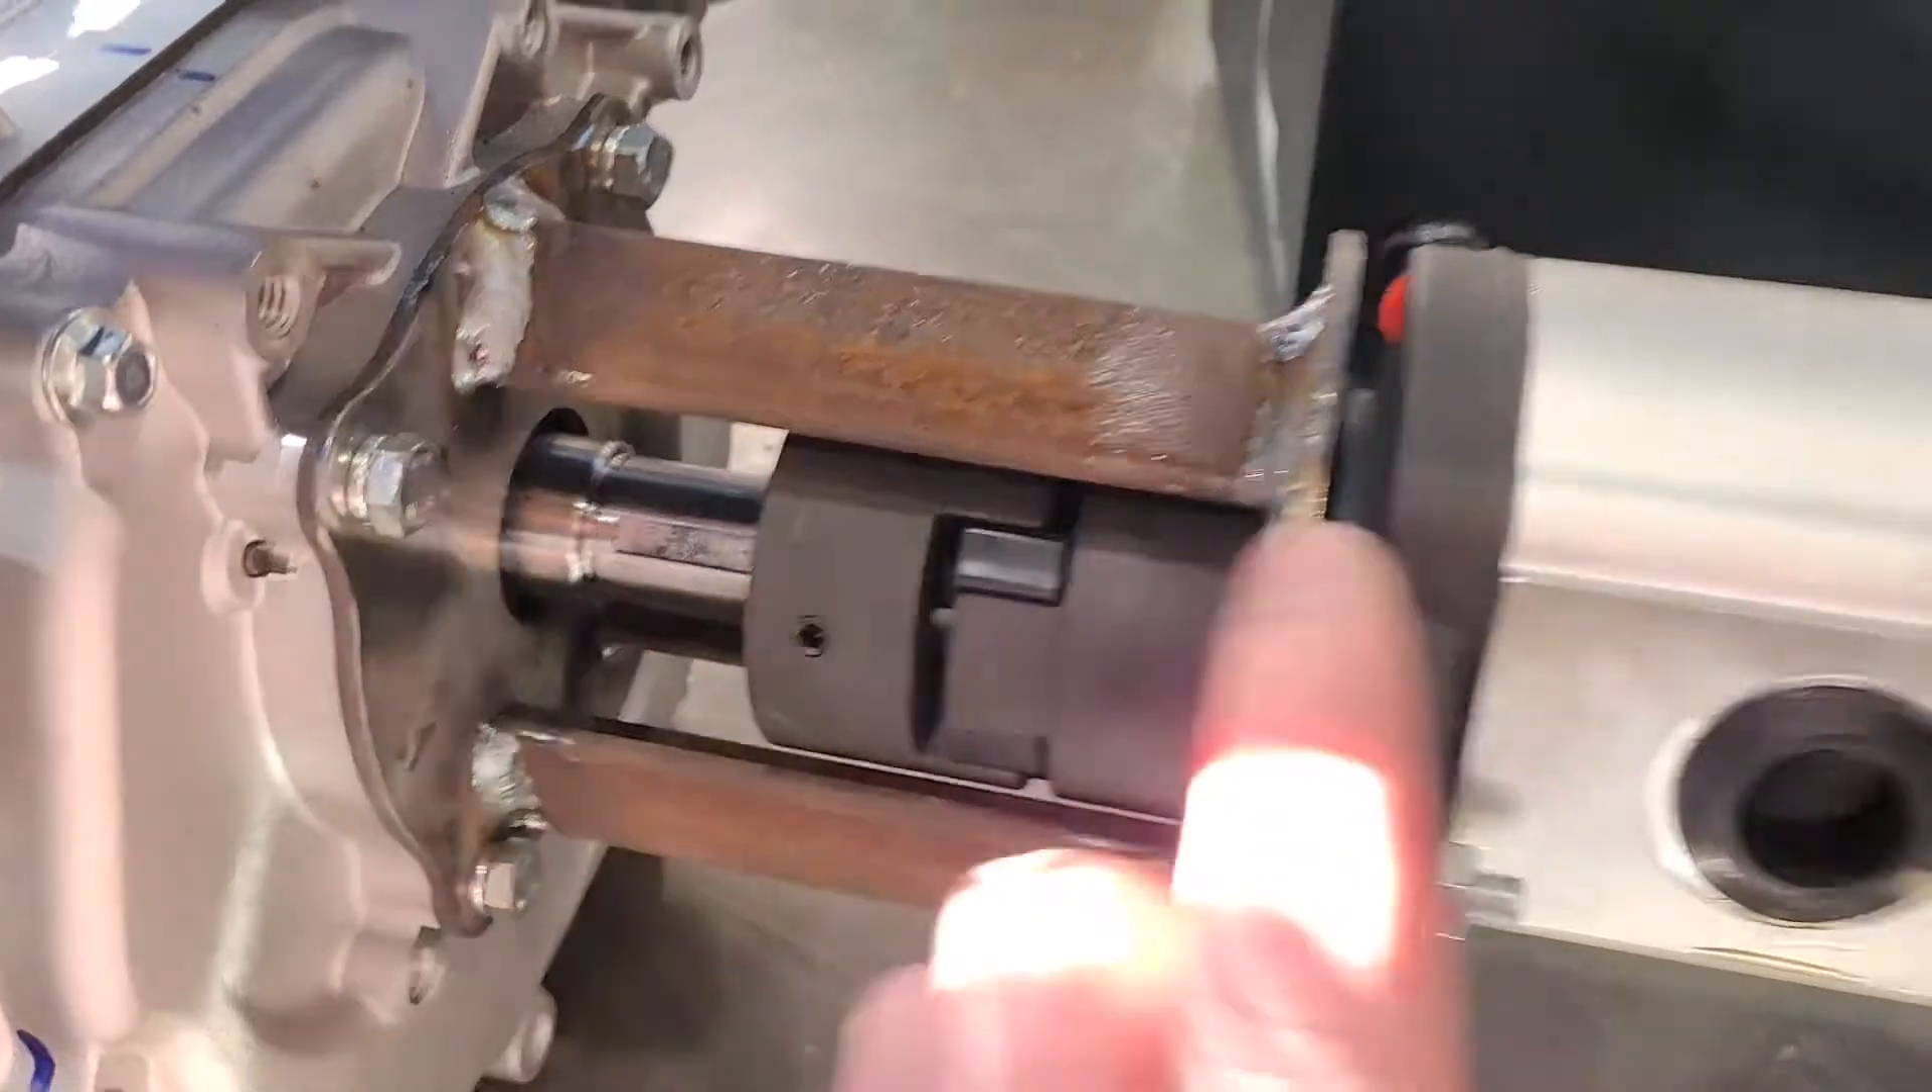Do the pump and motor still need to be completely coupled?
No.